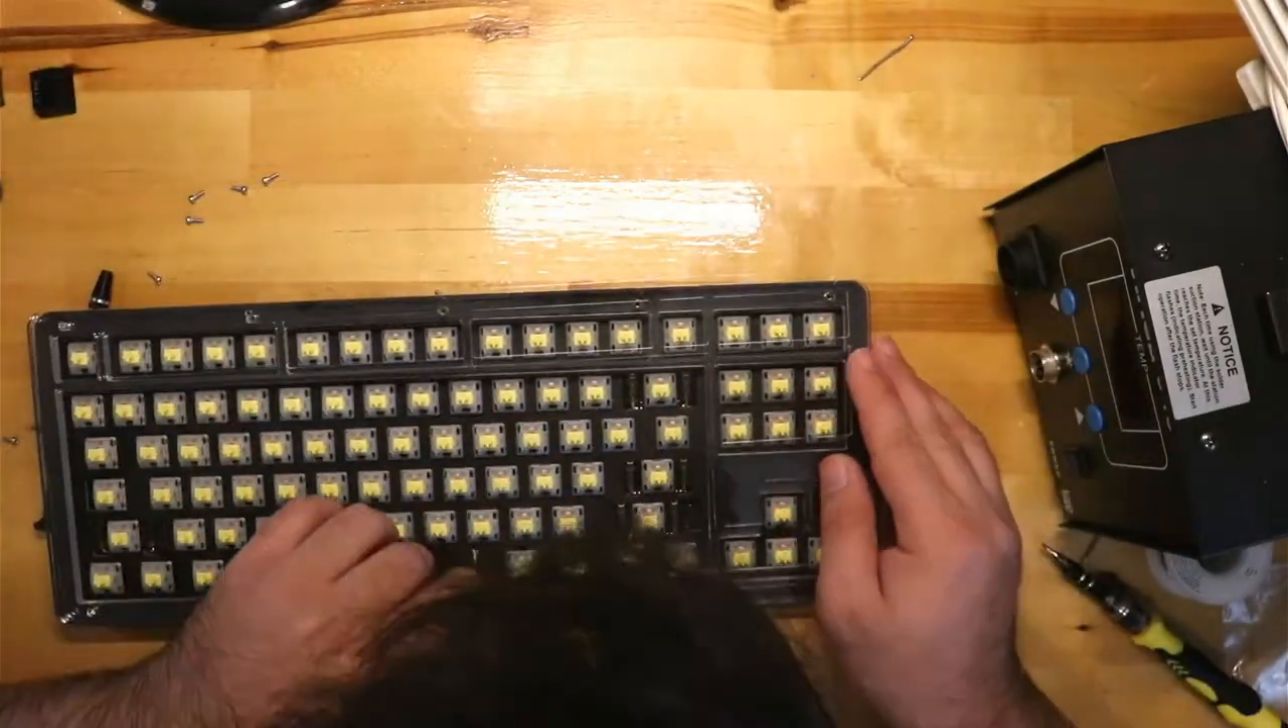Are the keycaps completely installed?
No.